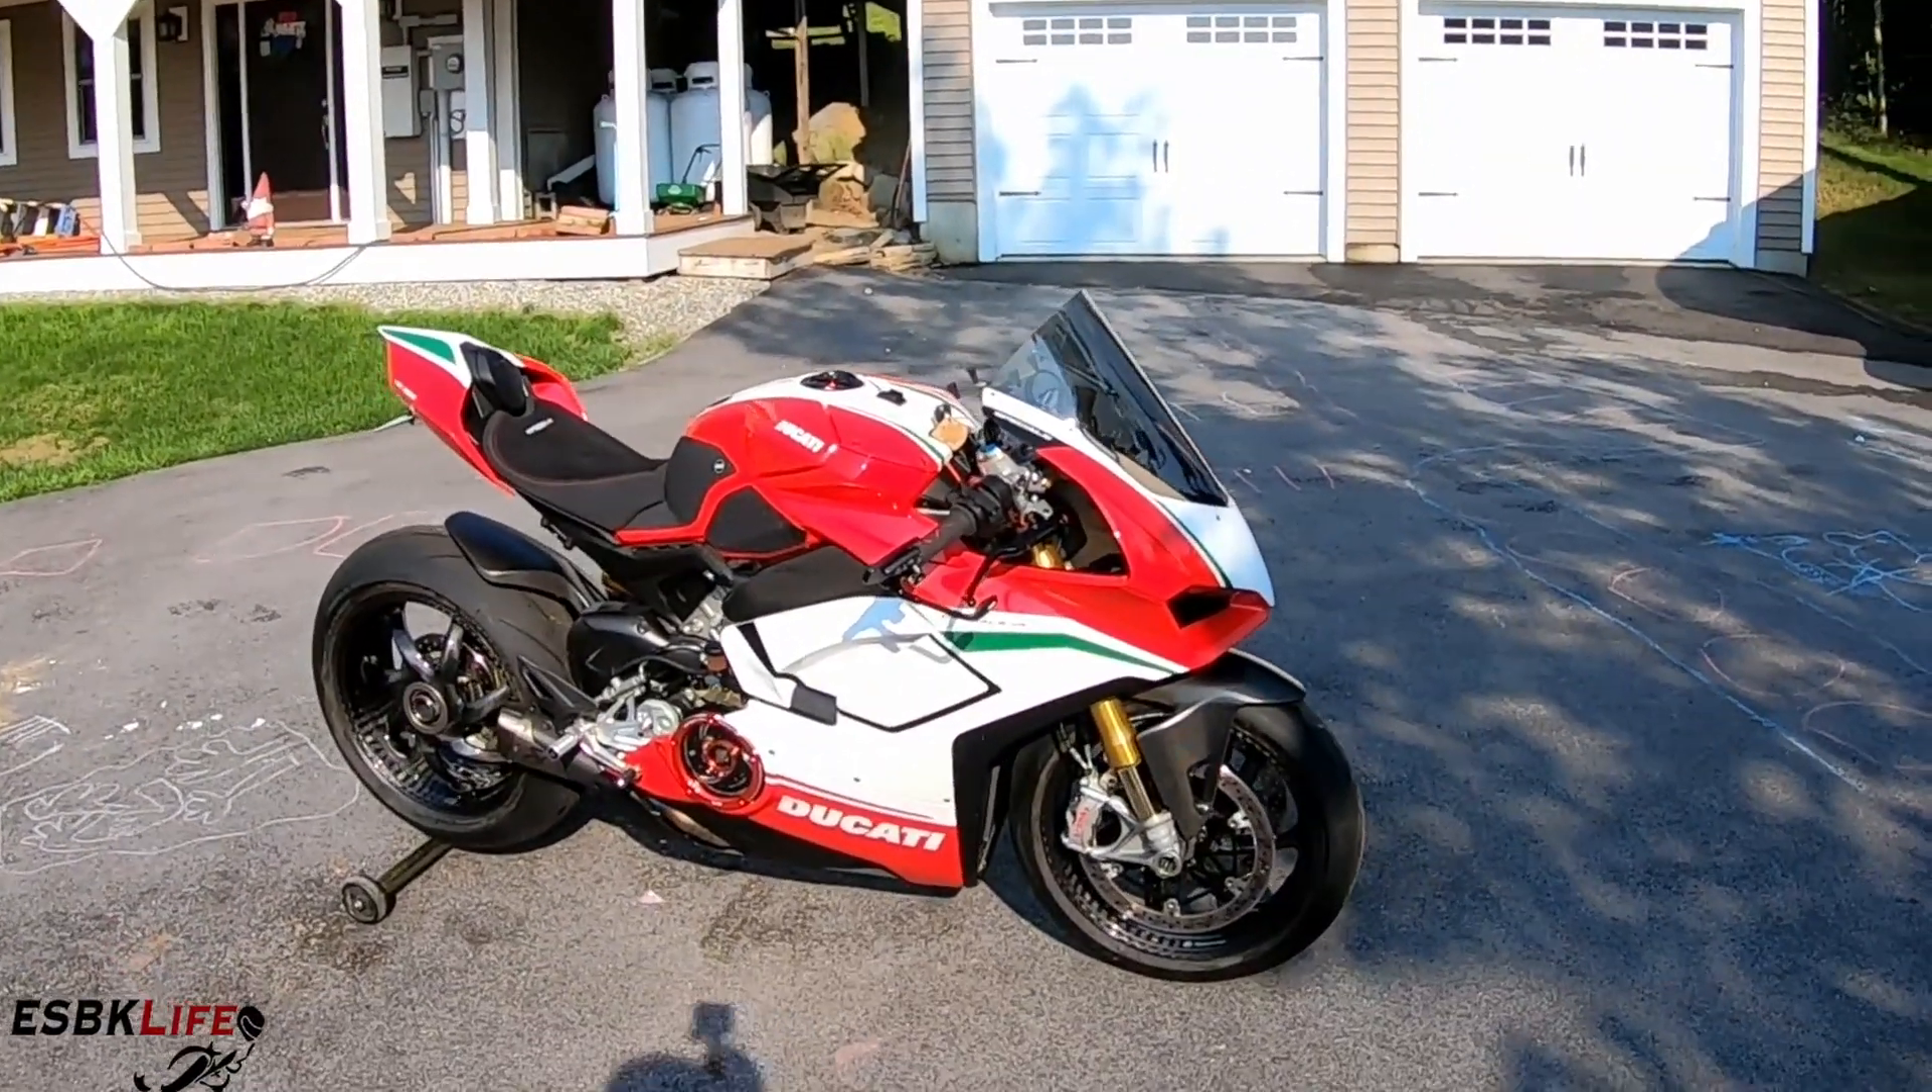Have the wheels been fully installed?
Yes.